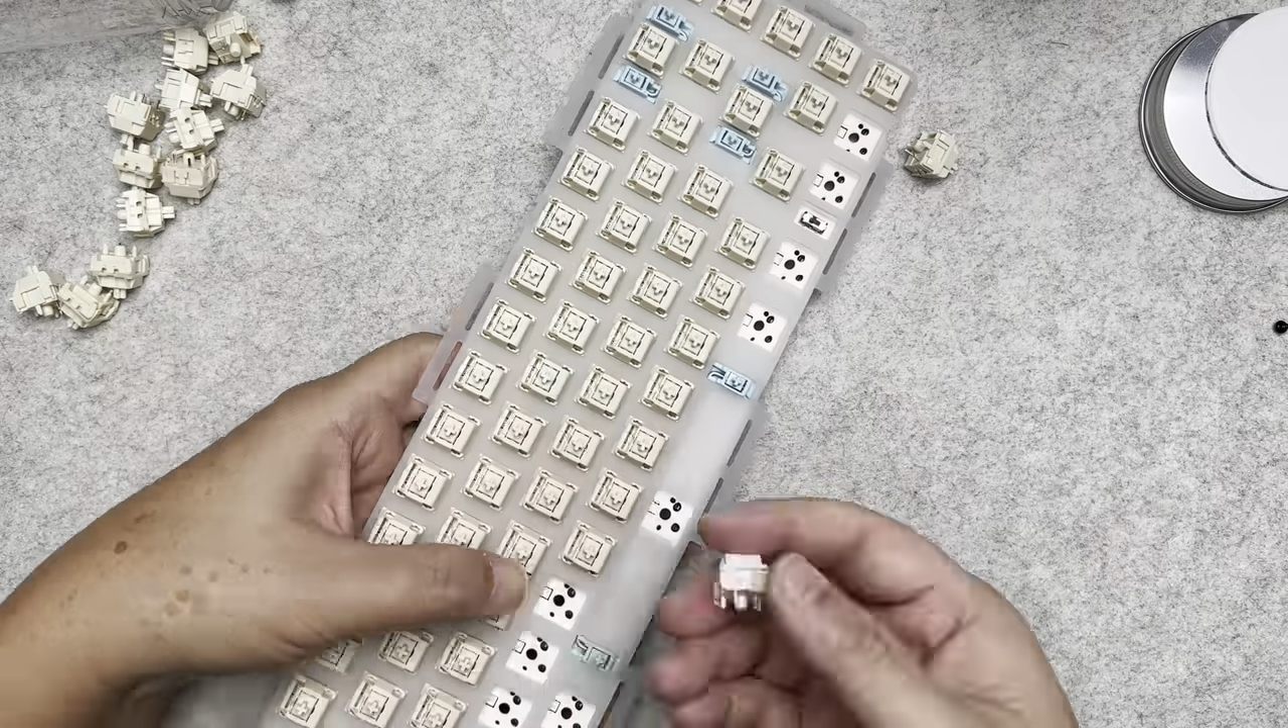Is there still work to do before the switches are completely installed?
Yes.